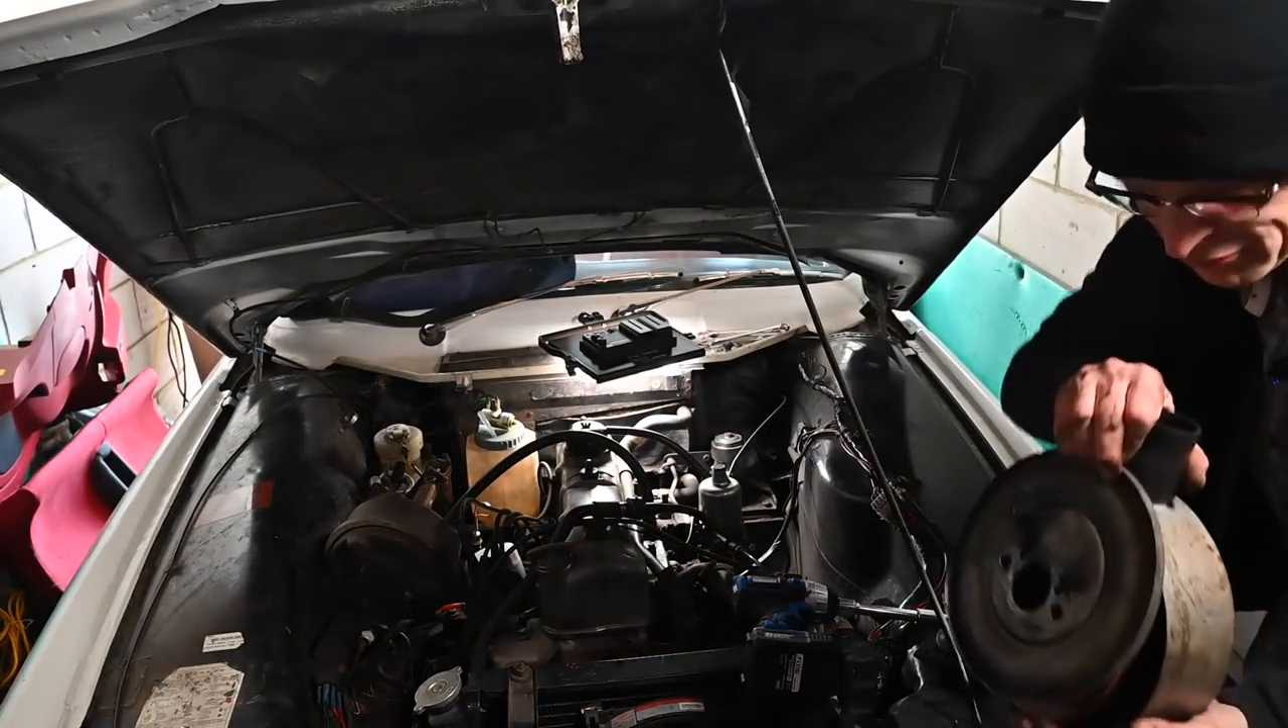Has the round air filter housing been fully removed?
Yes.